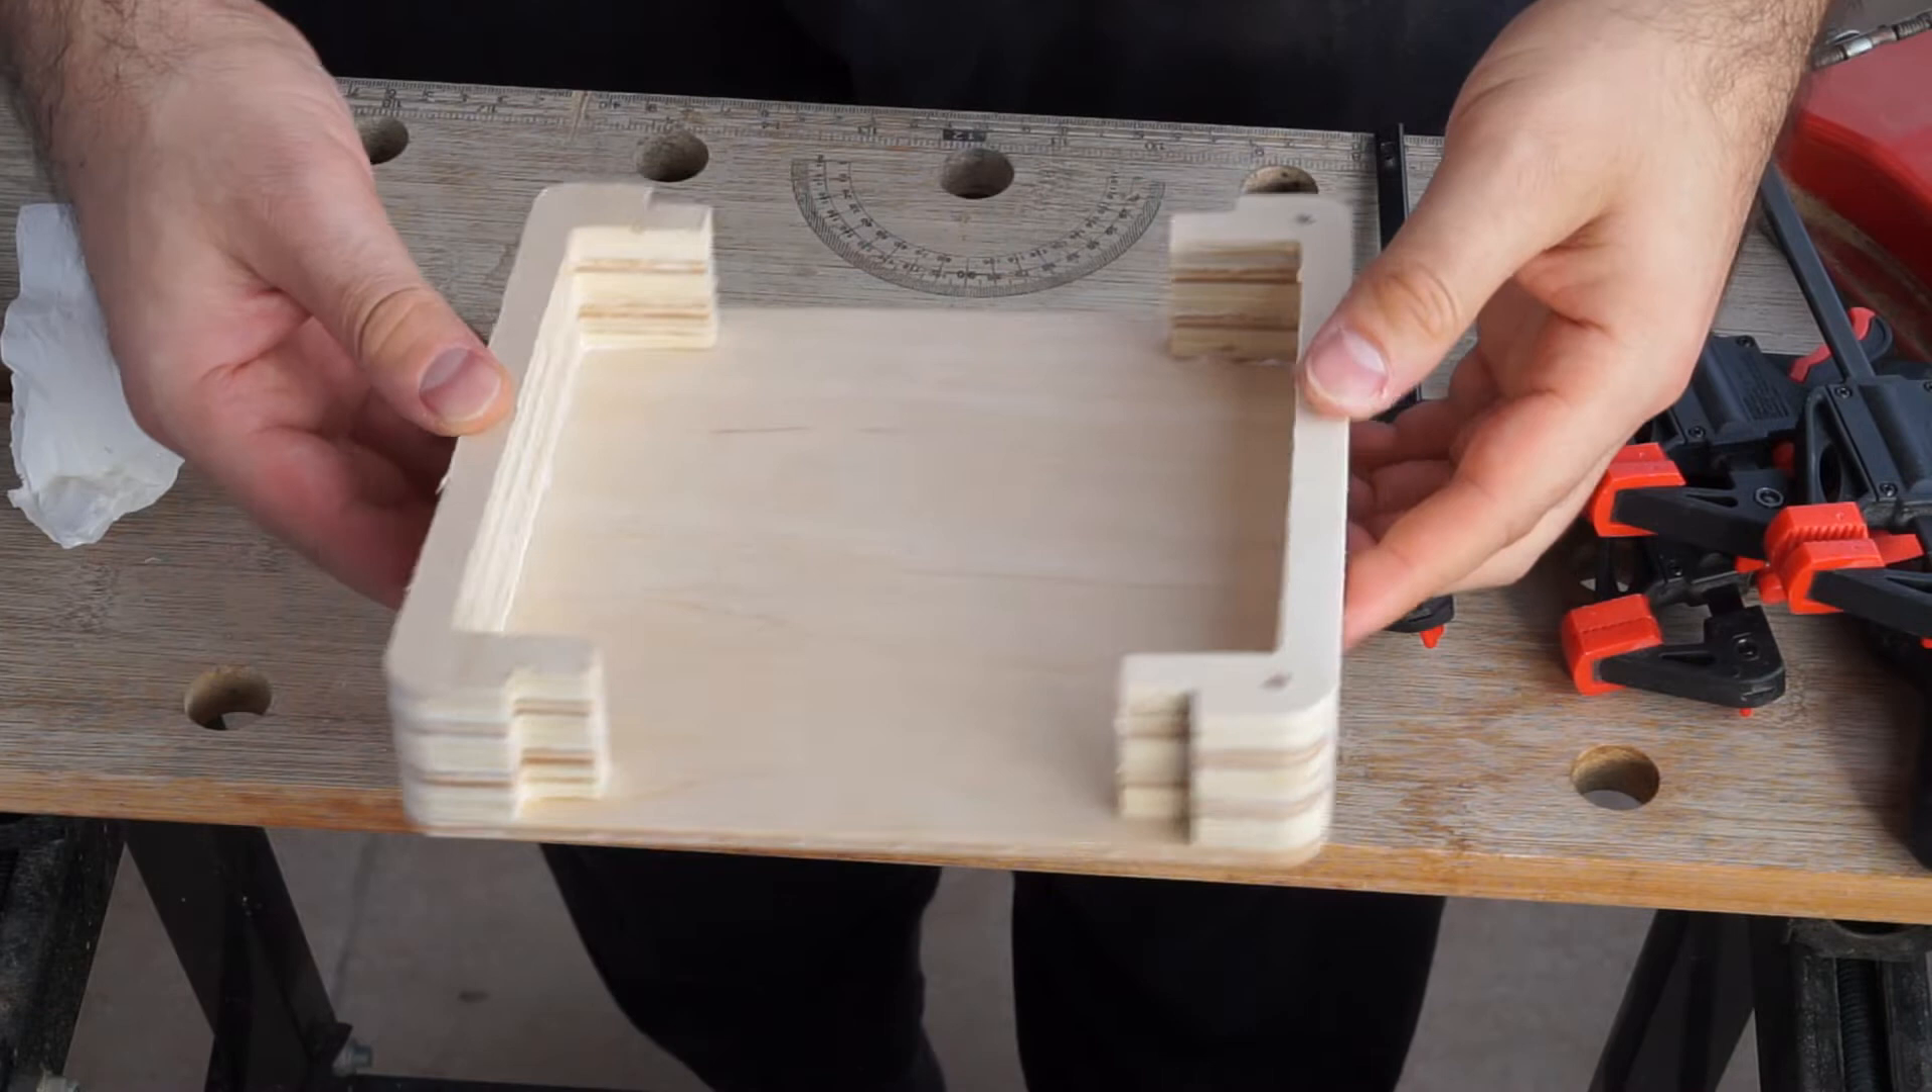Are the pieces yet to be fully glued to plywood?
No.